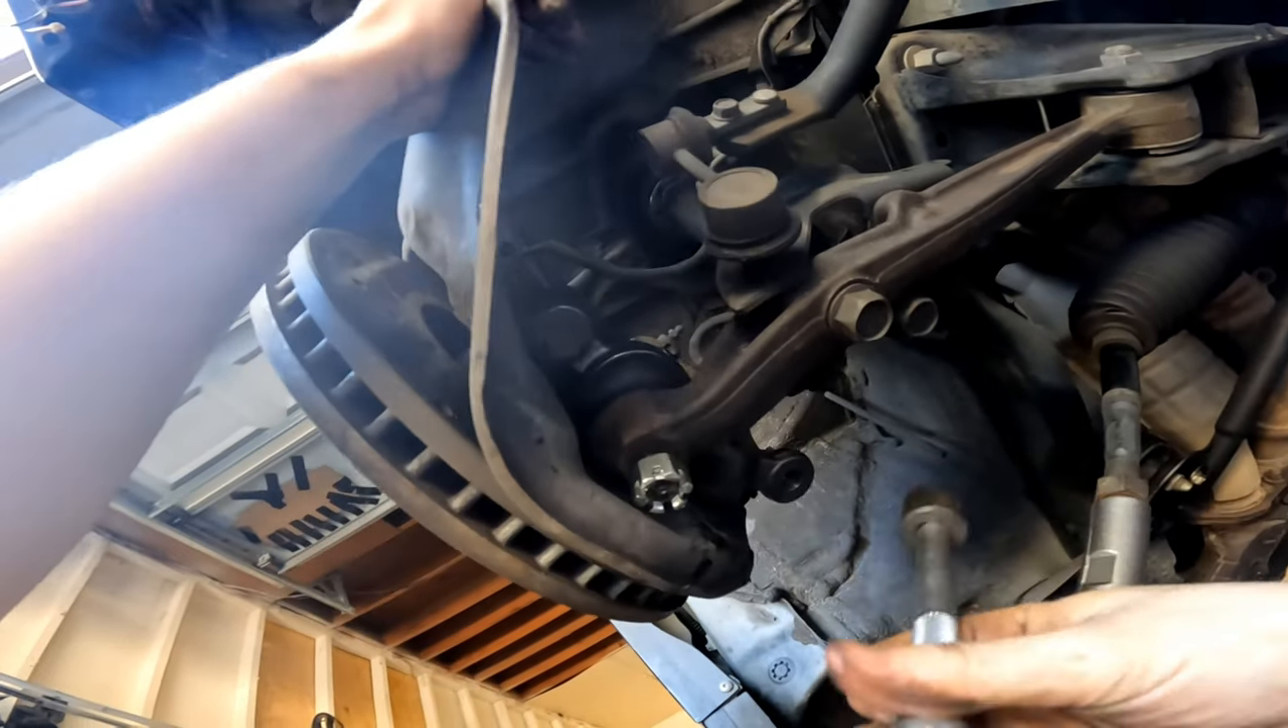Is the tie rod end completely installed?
No.